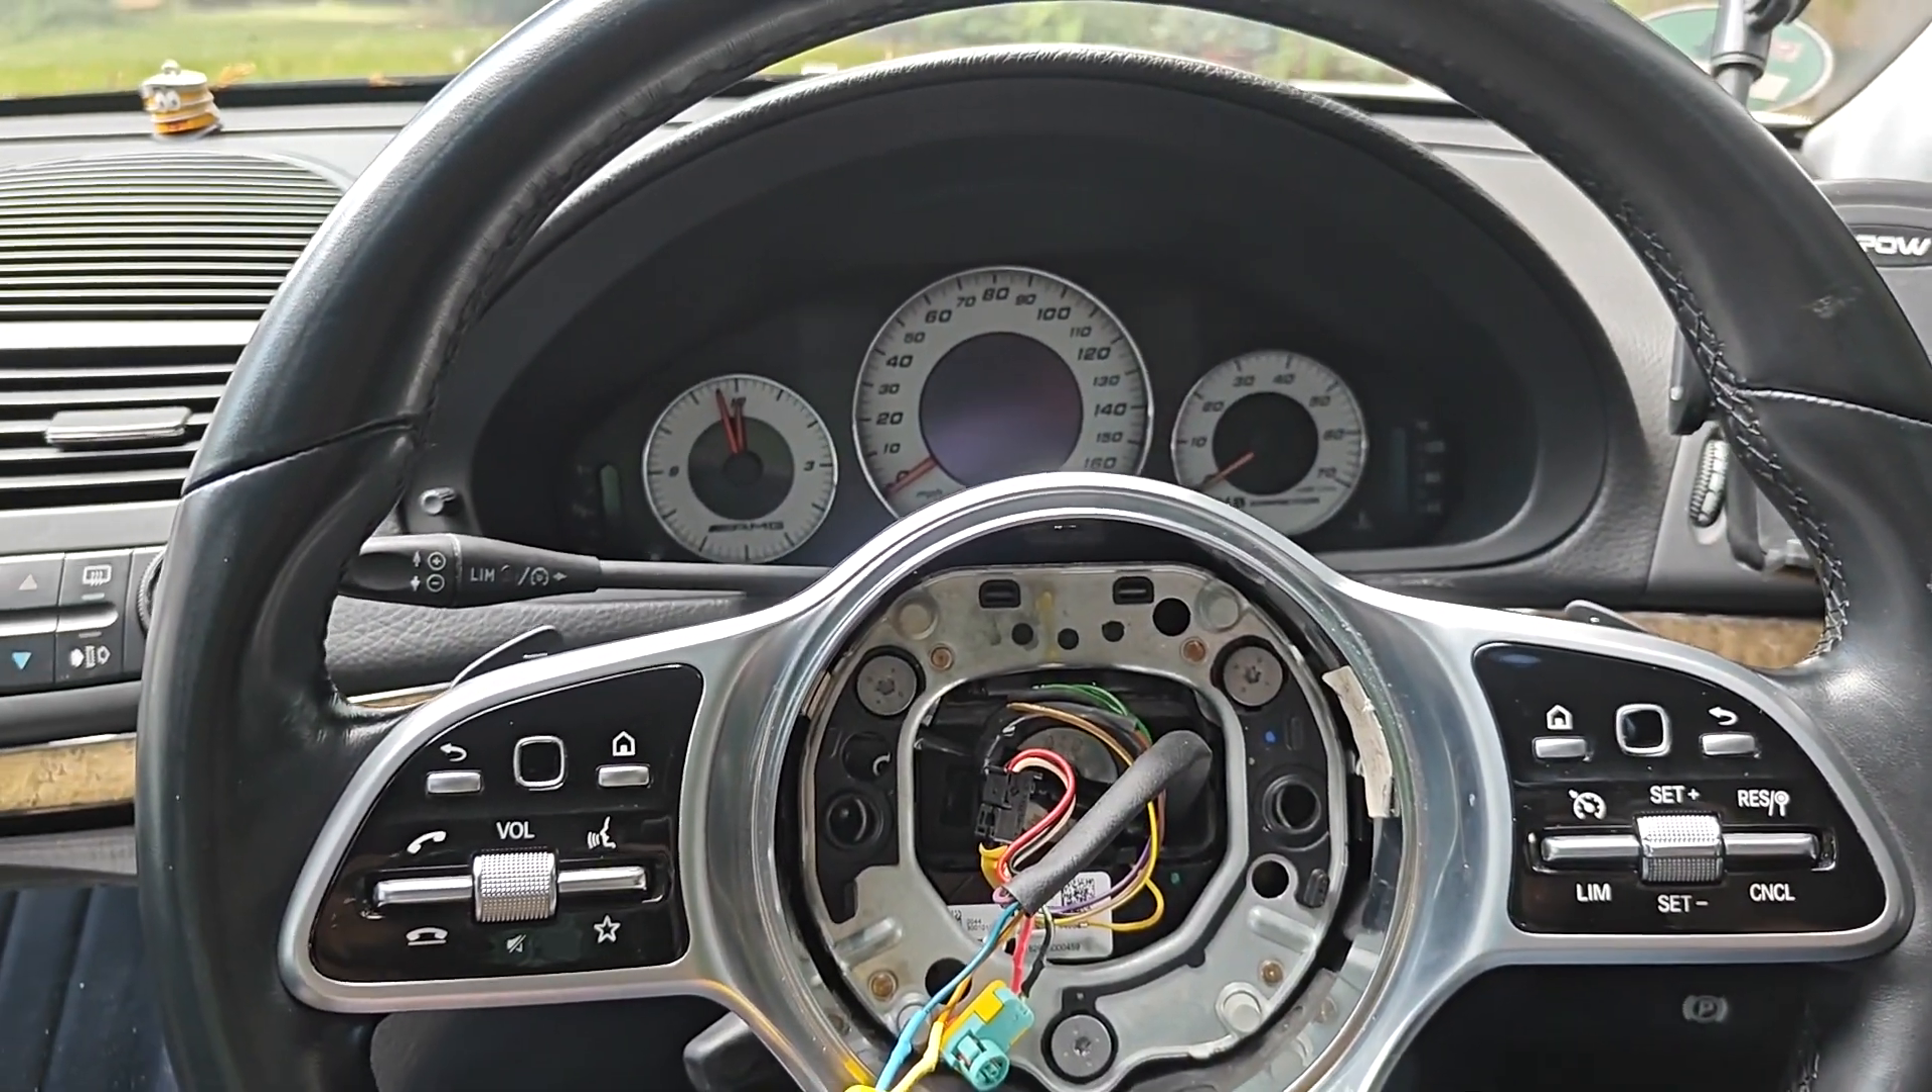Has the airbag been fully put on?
No.